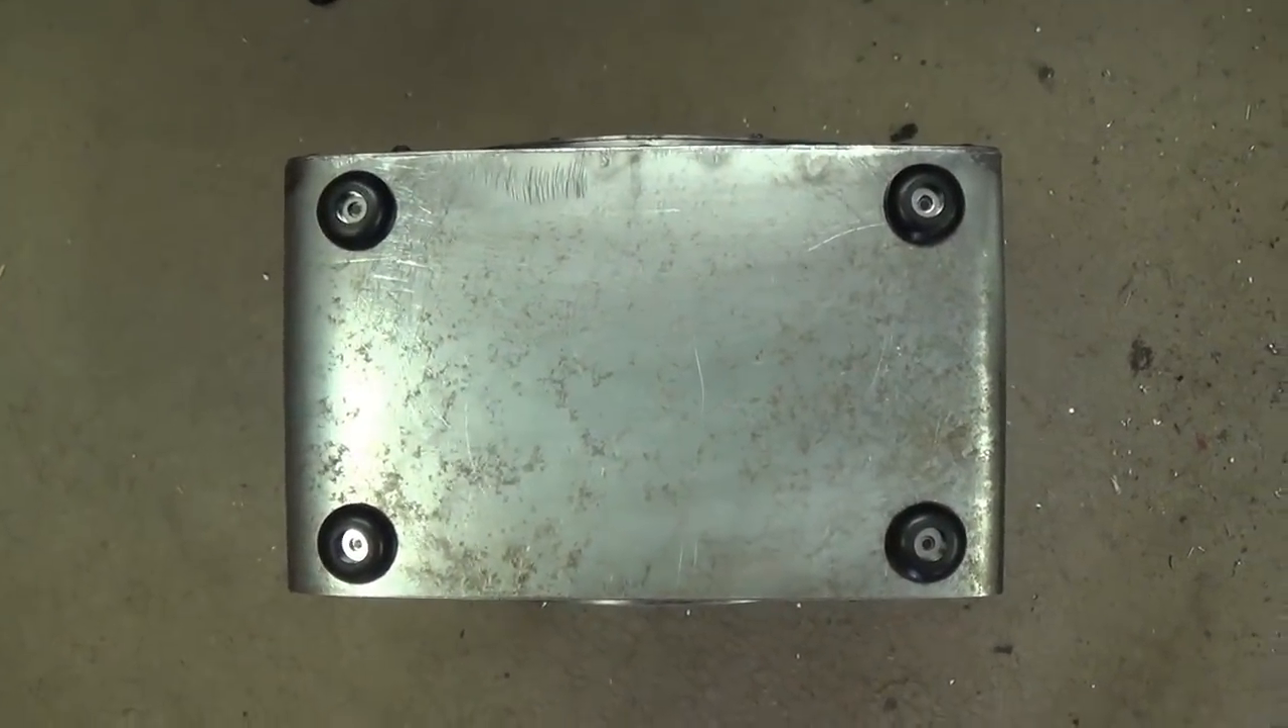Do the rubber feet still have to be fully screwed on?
No.